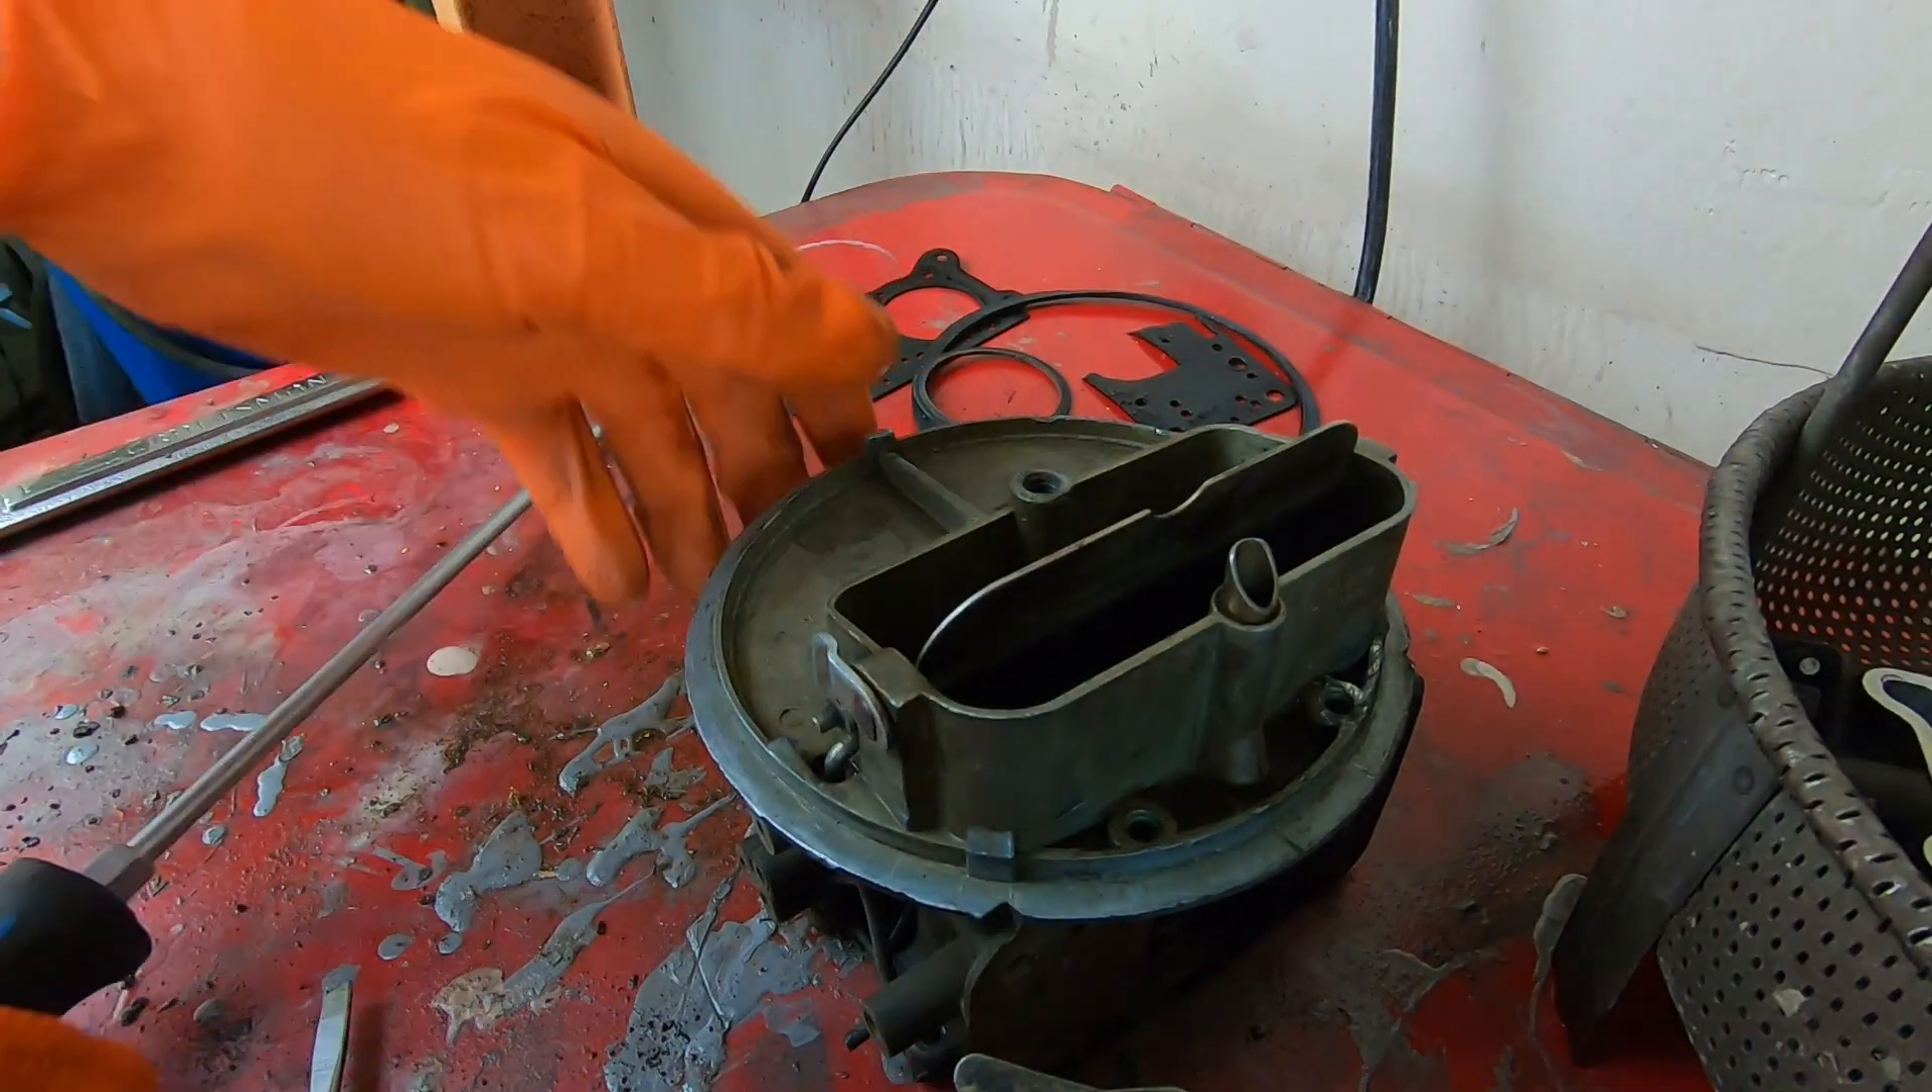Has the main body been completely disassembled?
No.